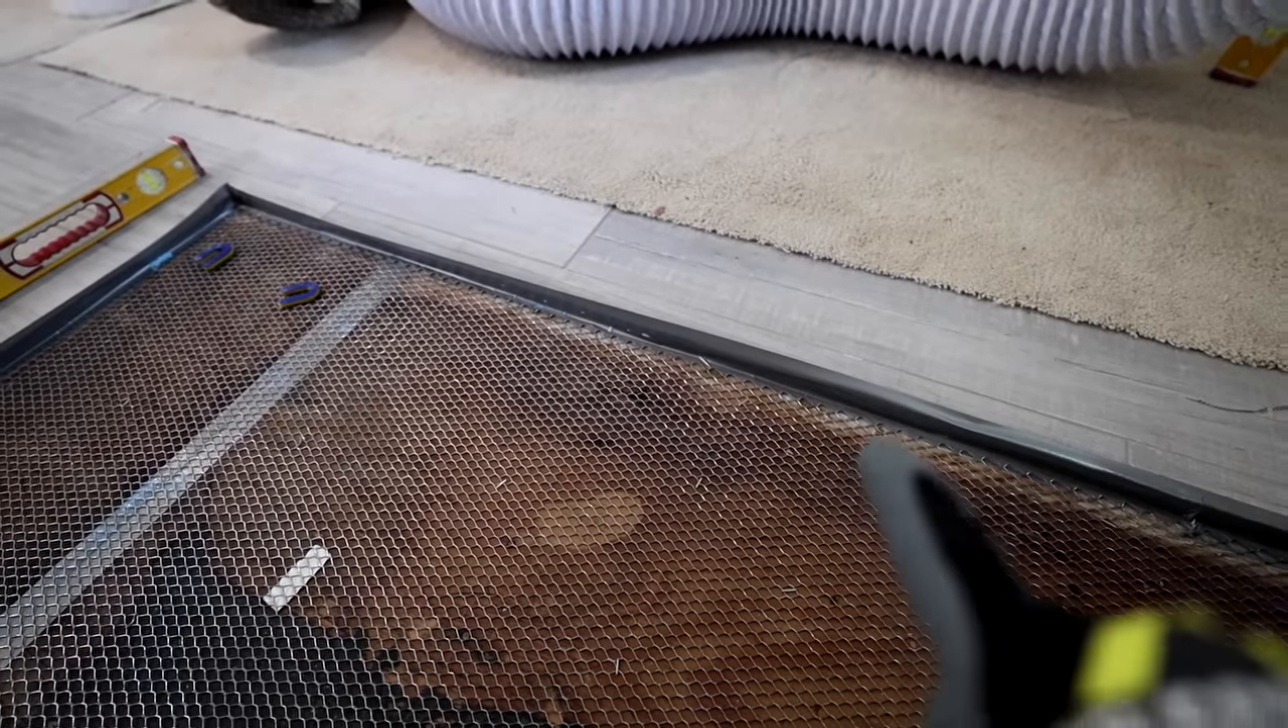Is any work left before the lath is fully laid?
No.